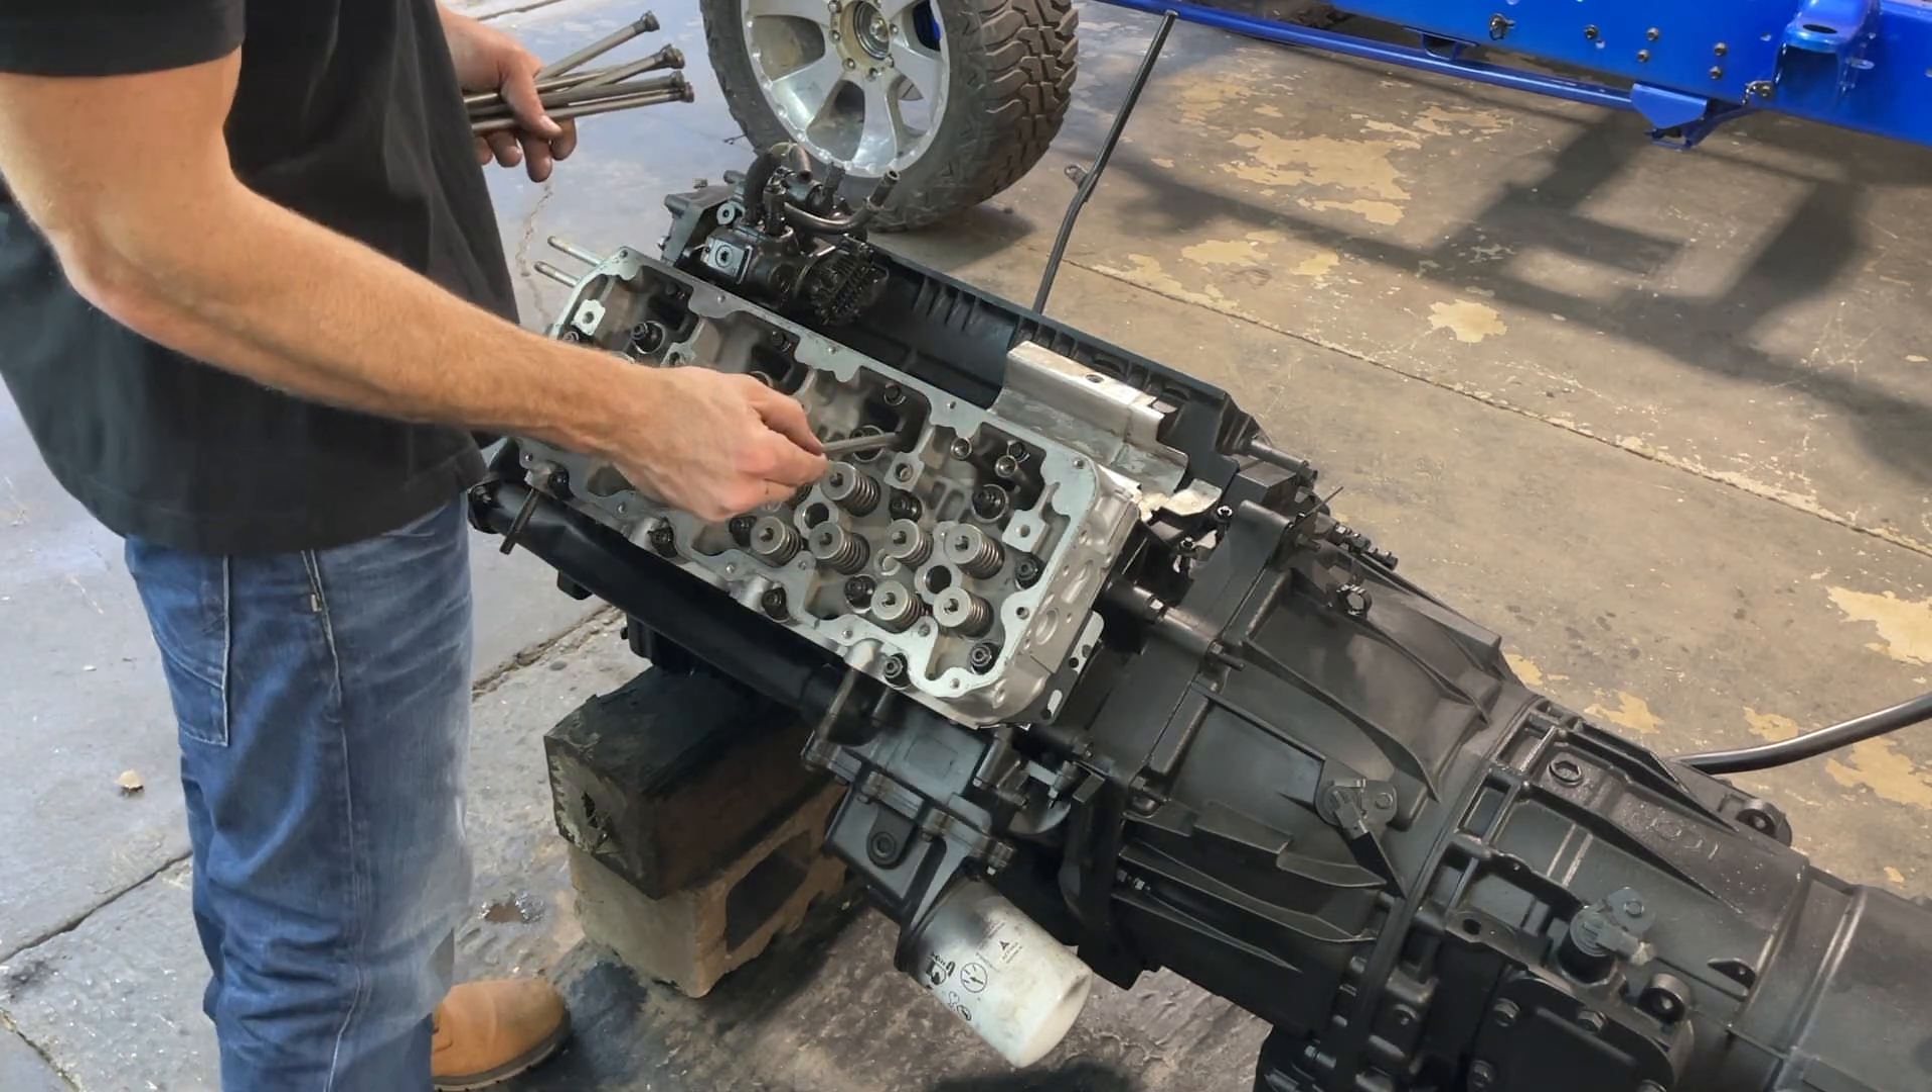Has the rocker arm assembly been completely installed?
No.